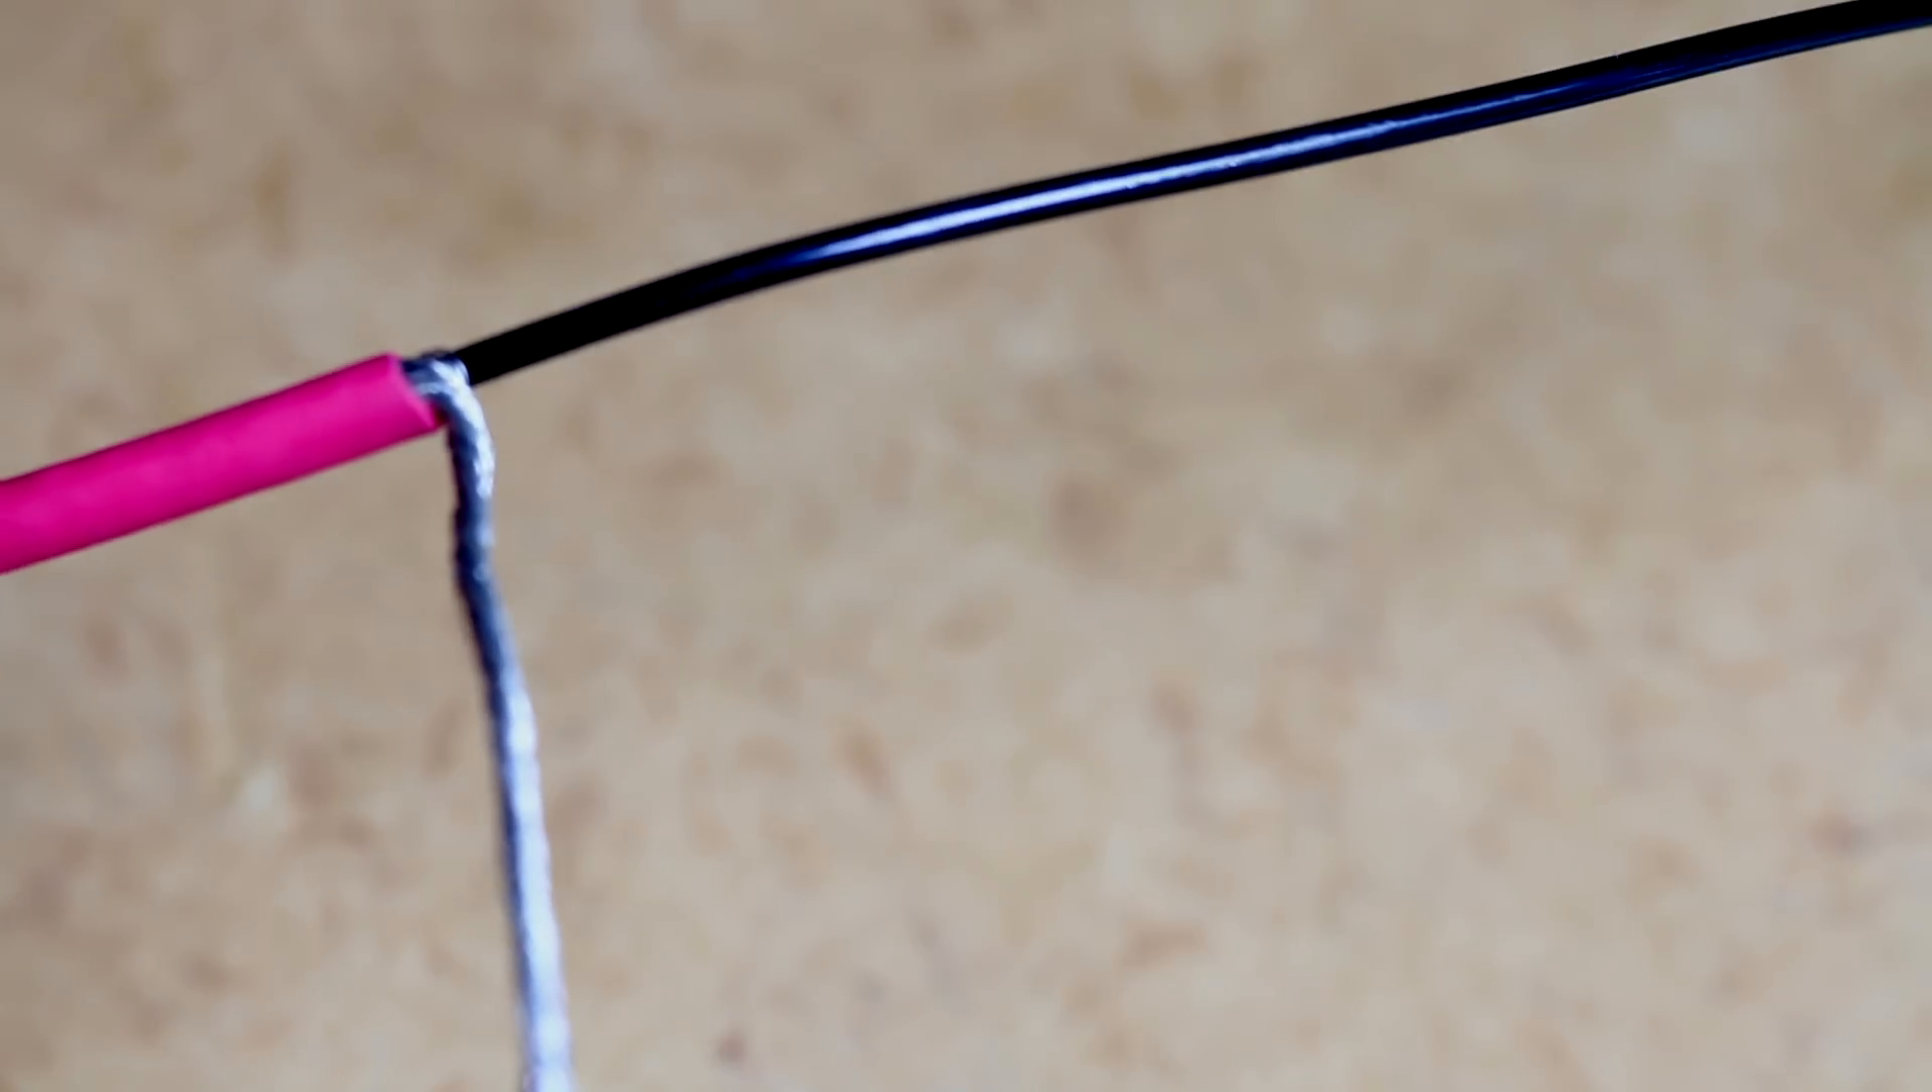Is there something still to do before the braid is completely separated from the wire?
No.